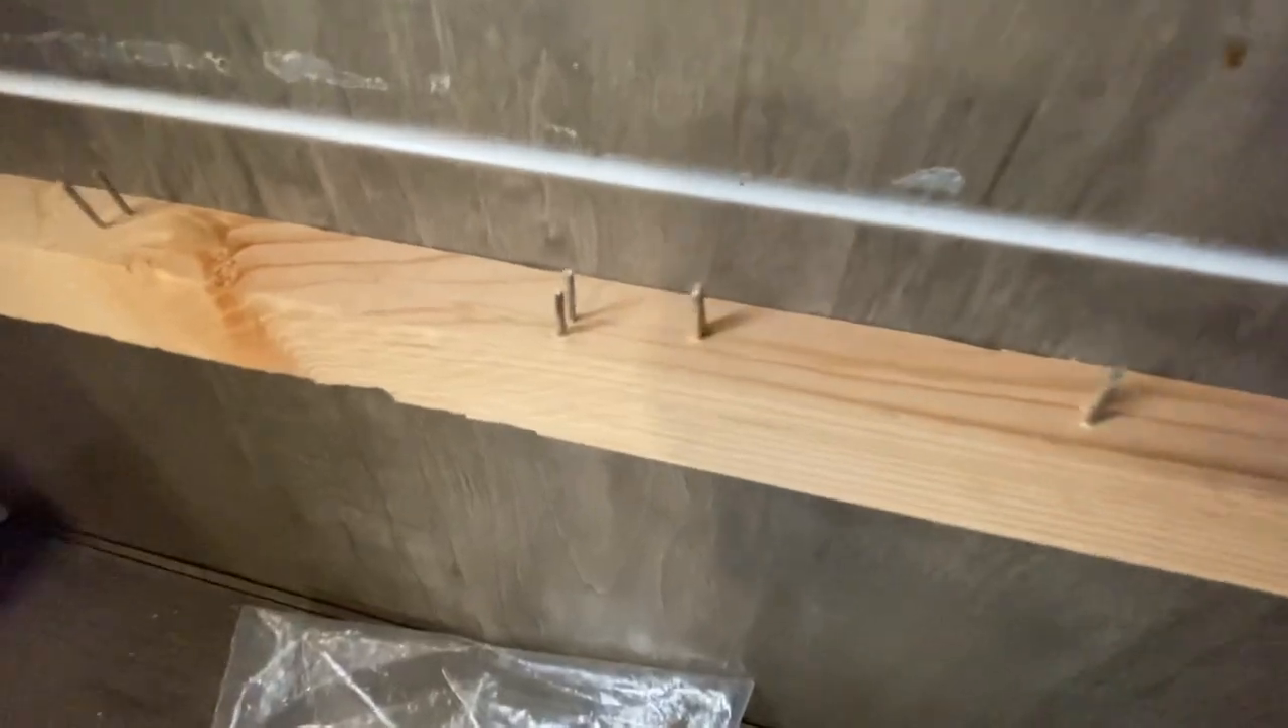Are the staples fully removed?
No.